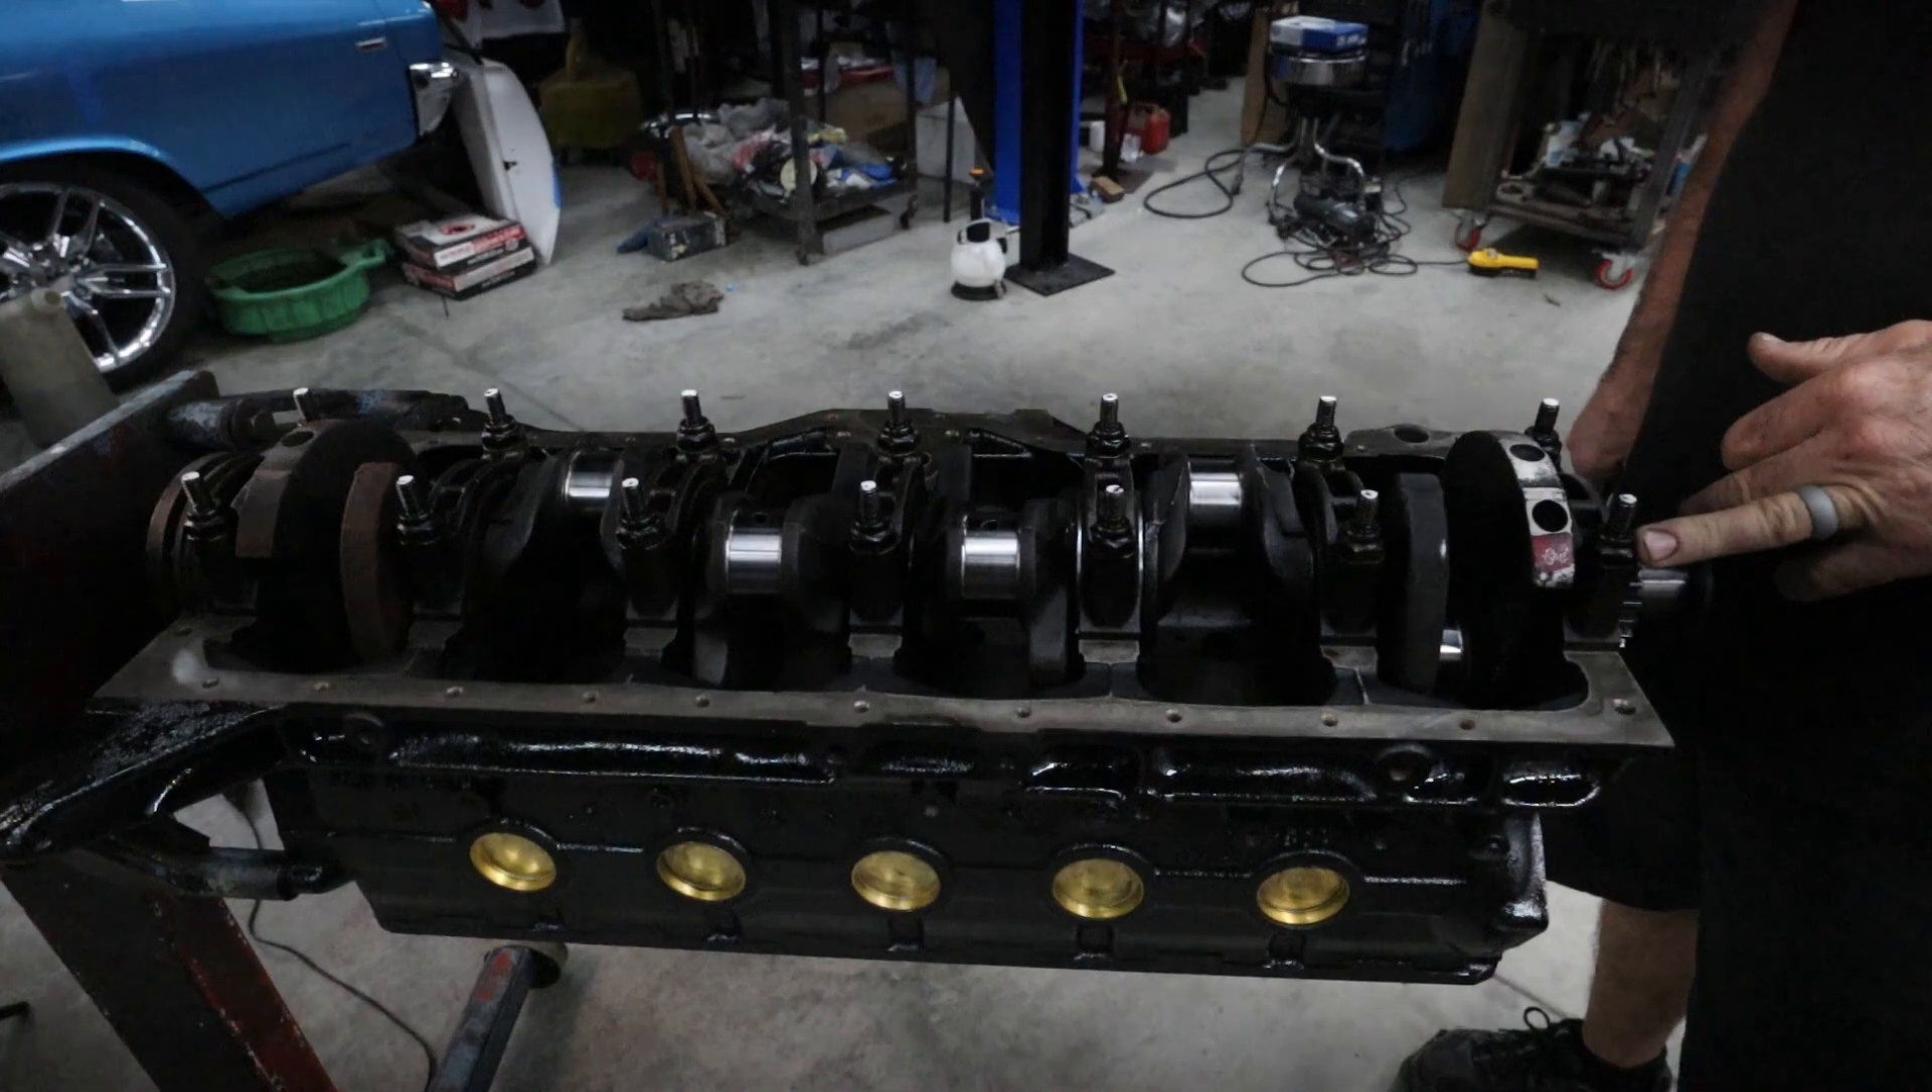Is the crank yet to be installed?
No.